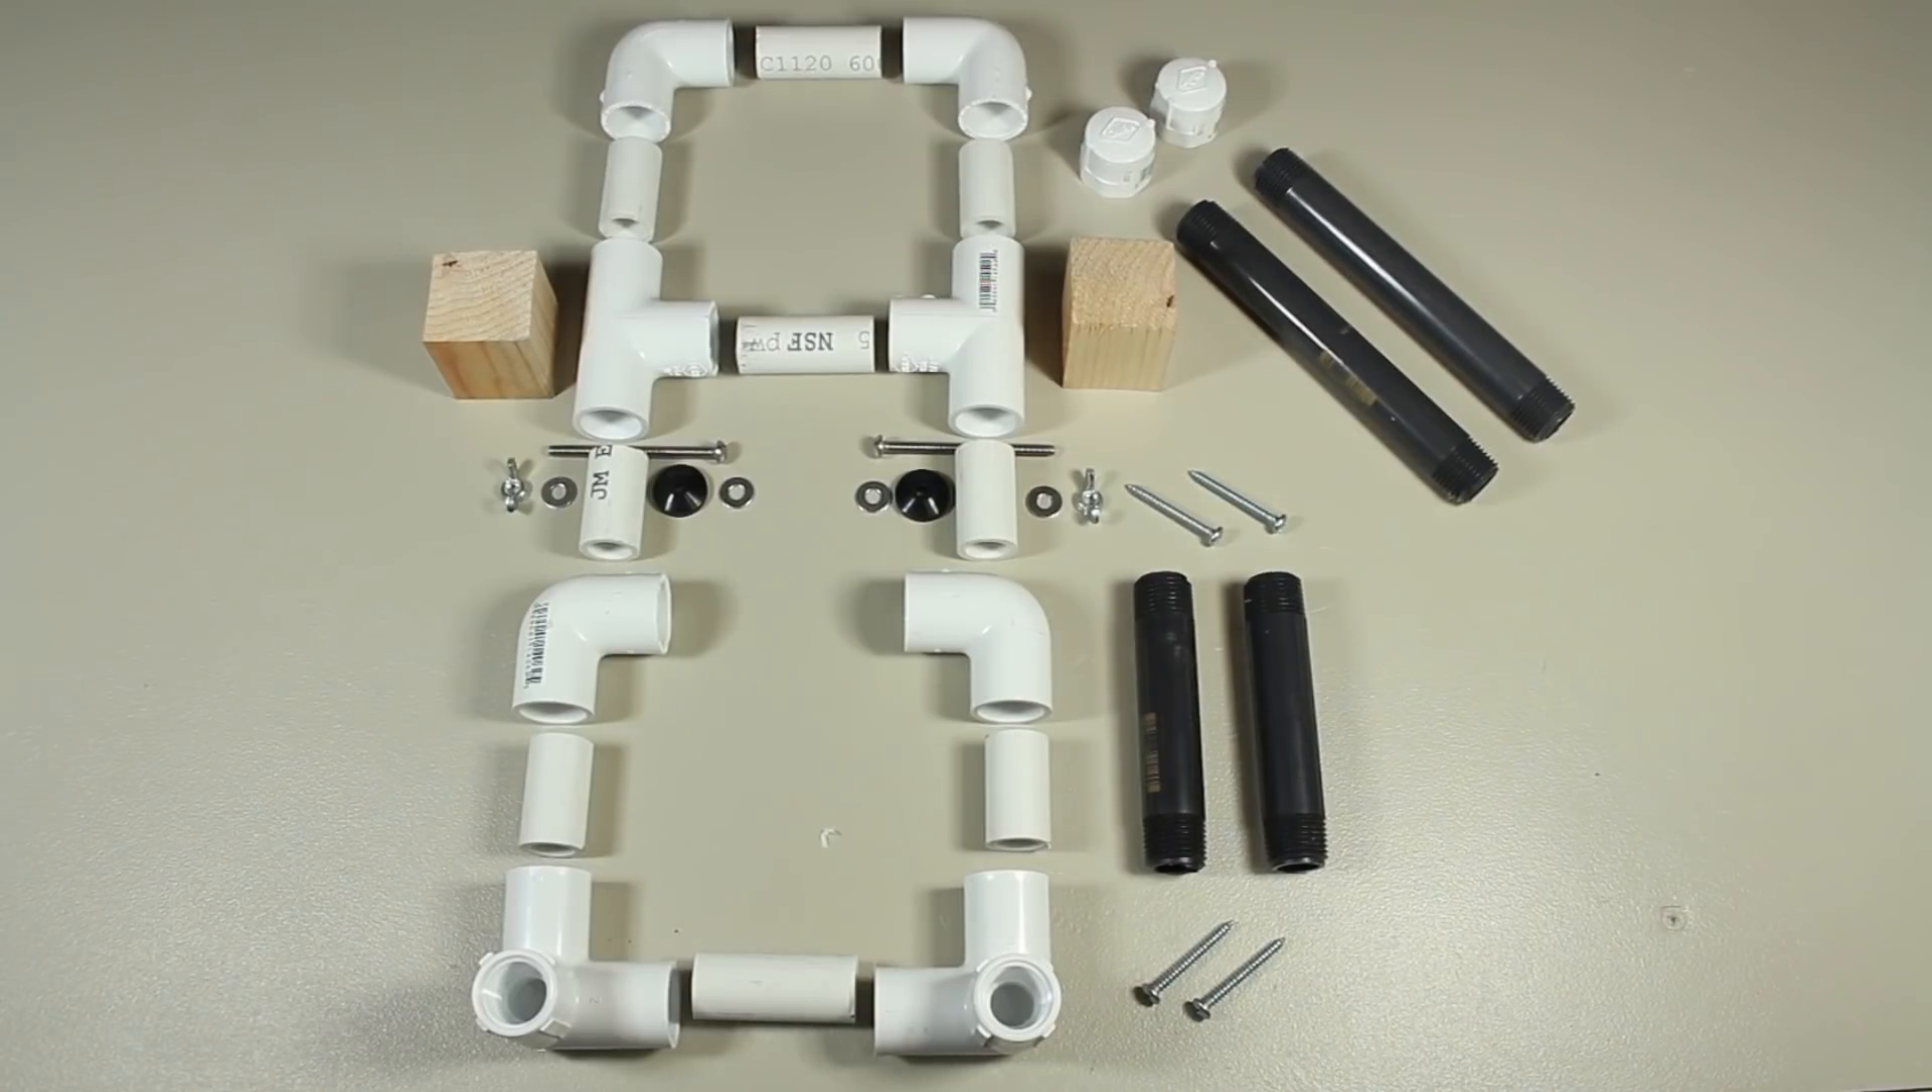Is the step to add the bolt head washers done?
No.